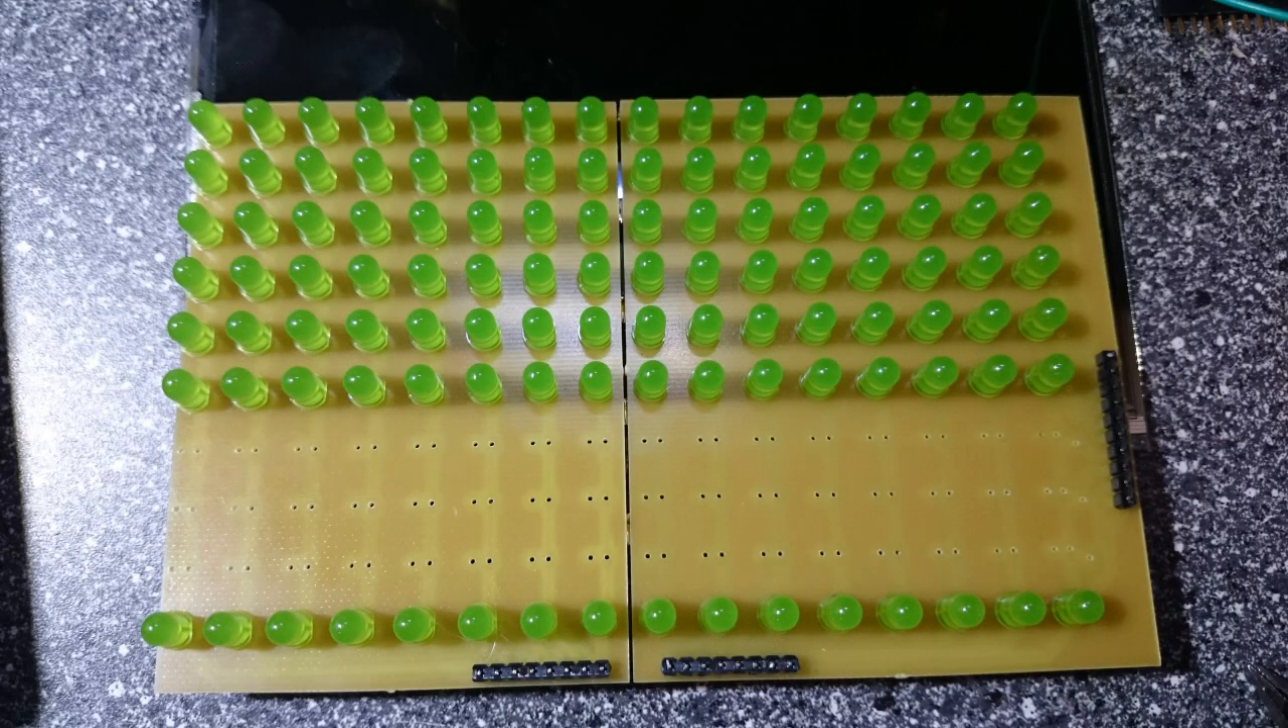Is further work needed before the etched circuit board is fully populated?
Yes.